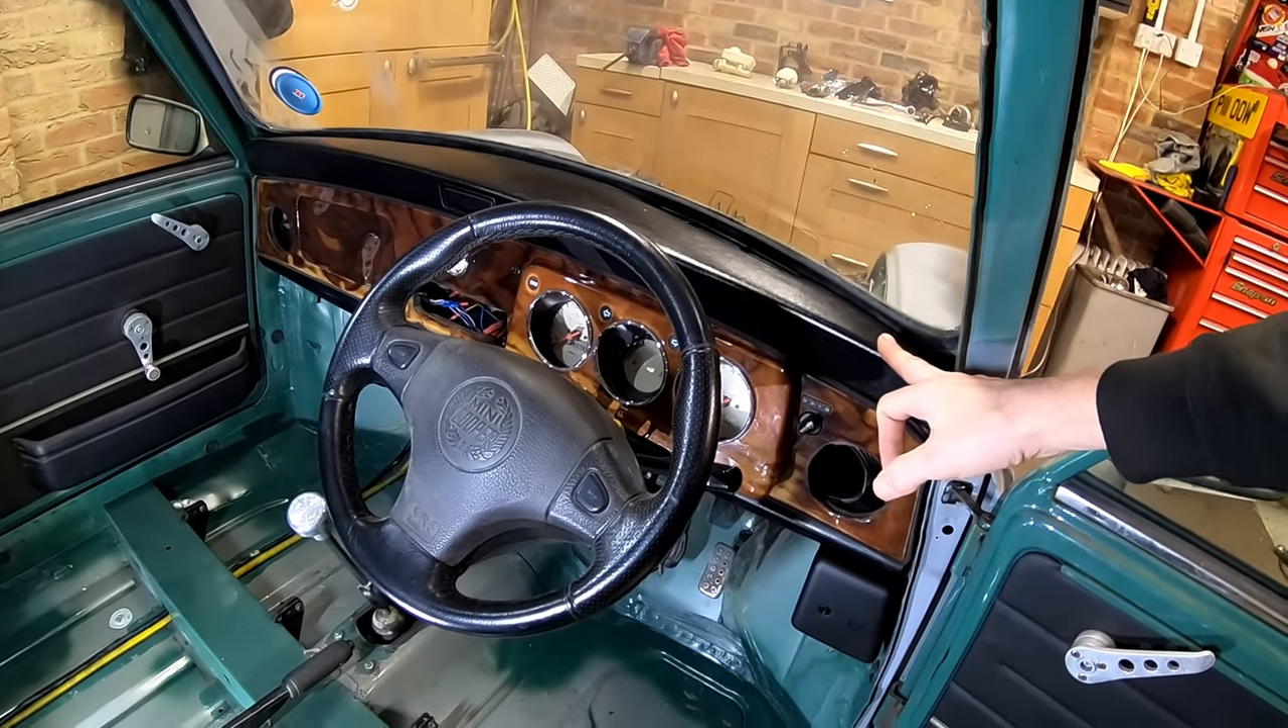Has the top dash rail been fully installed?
Yes.